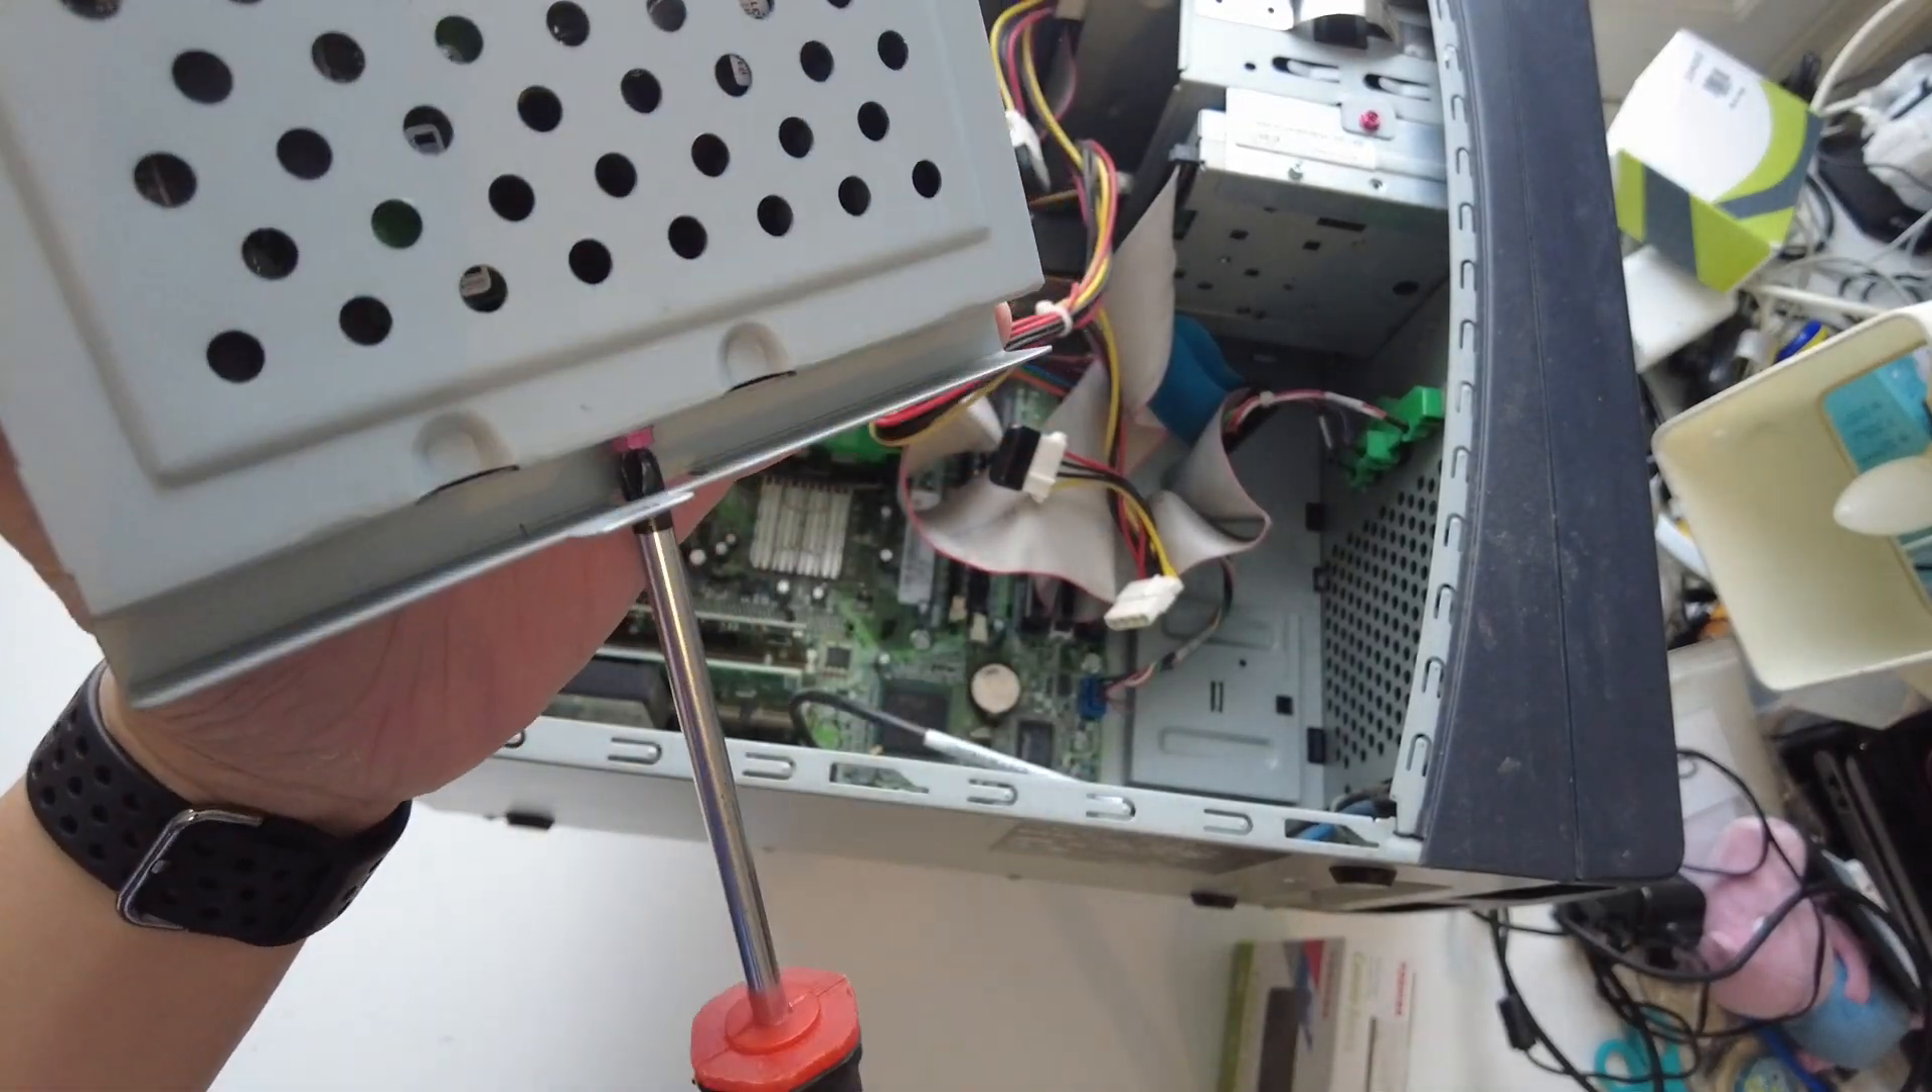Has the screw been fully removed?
No.